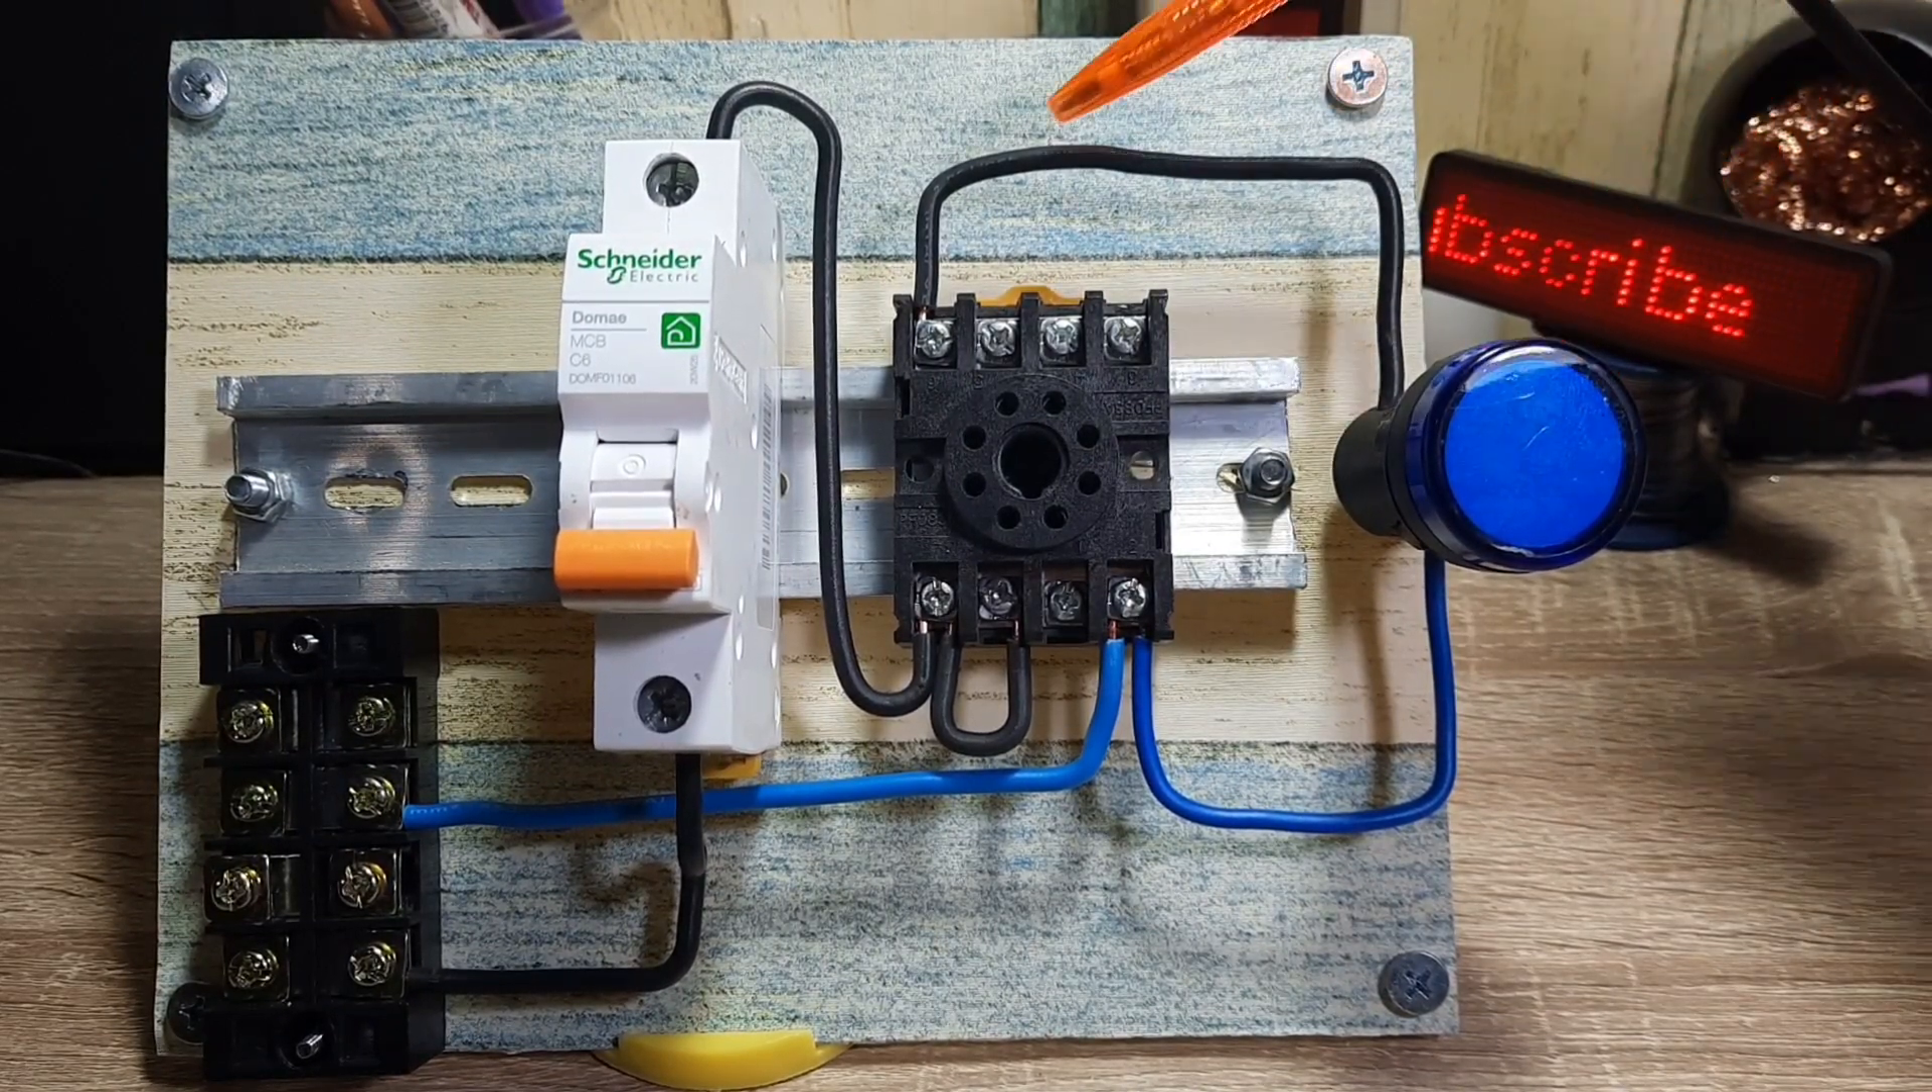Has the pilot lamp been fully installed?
Yes.